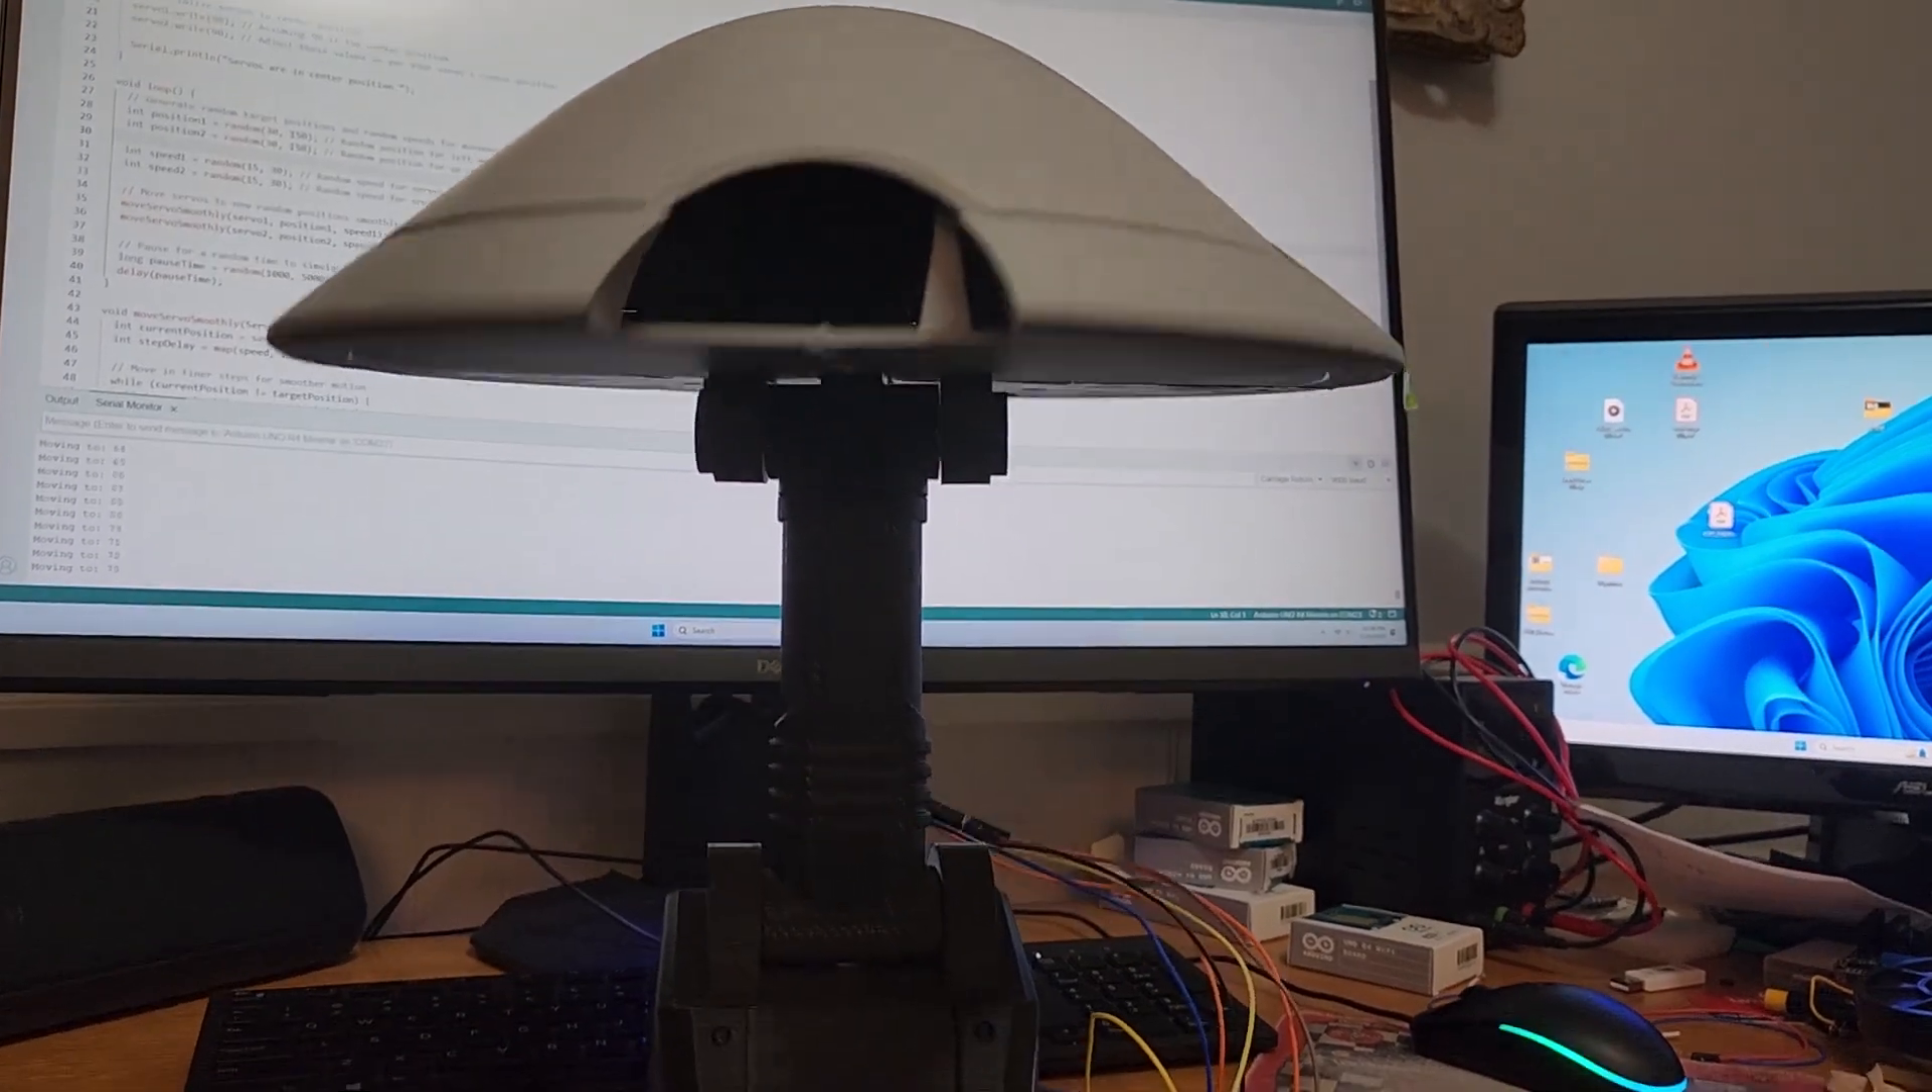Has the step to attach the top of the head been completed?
Yes.